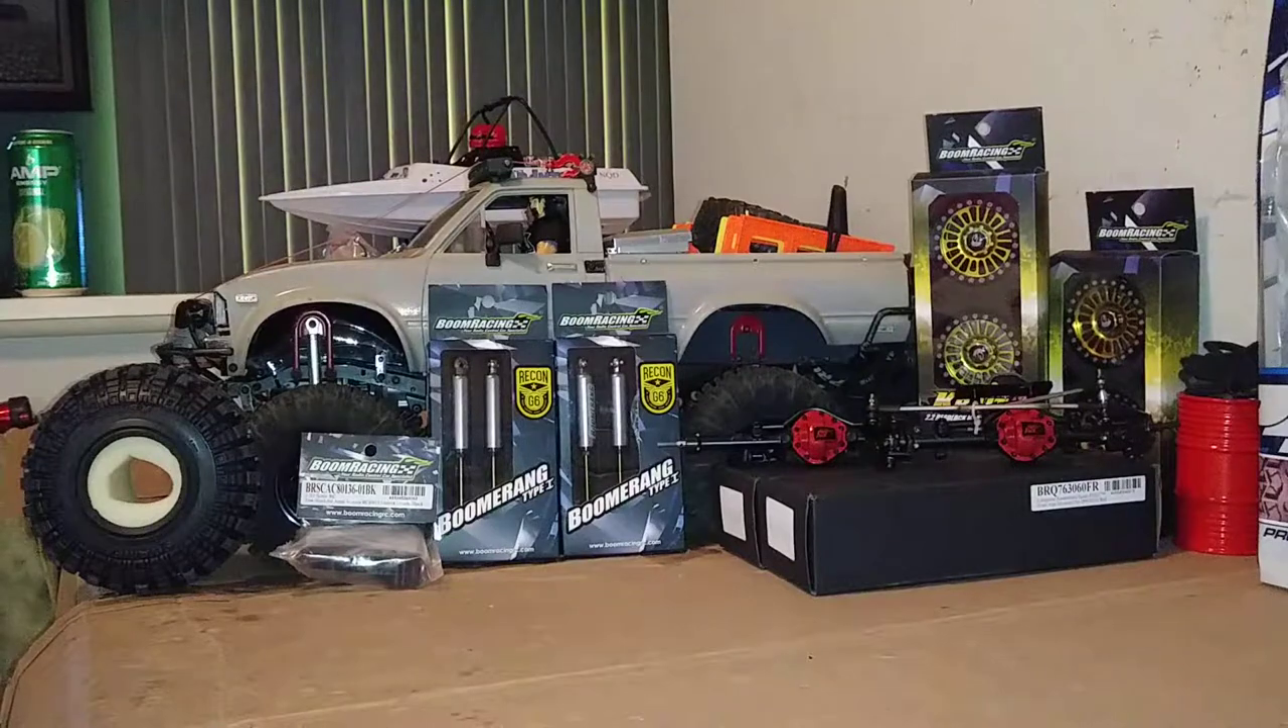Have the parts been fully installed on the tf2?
No.